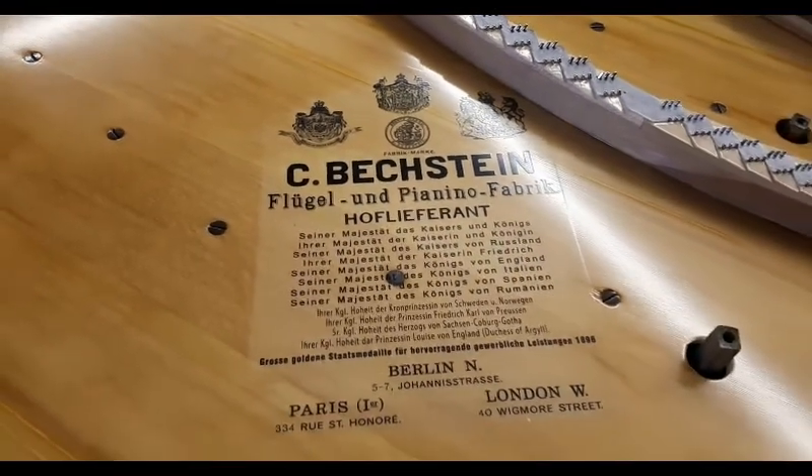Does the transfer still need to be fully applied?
No.